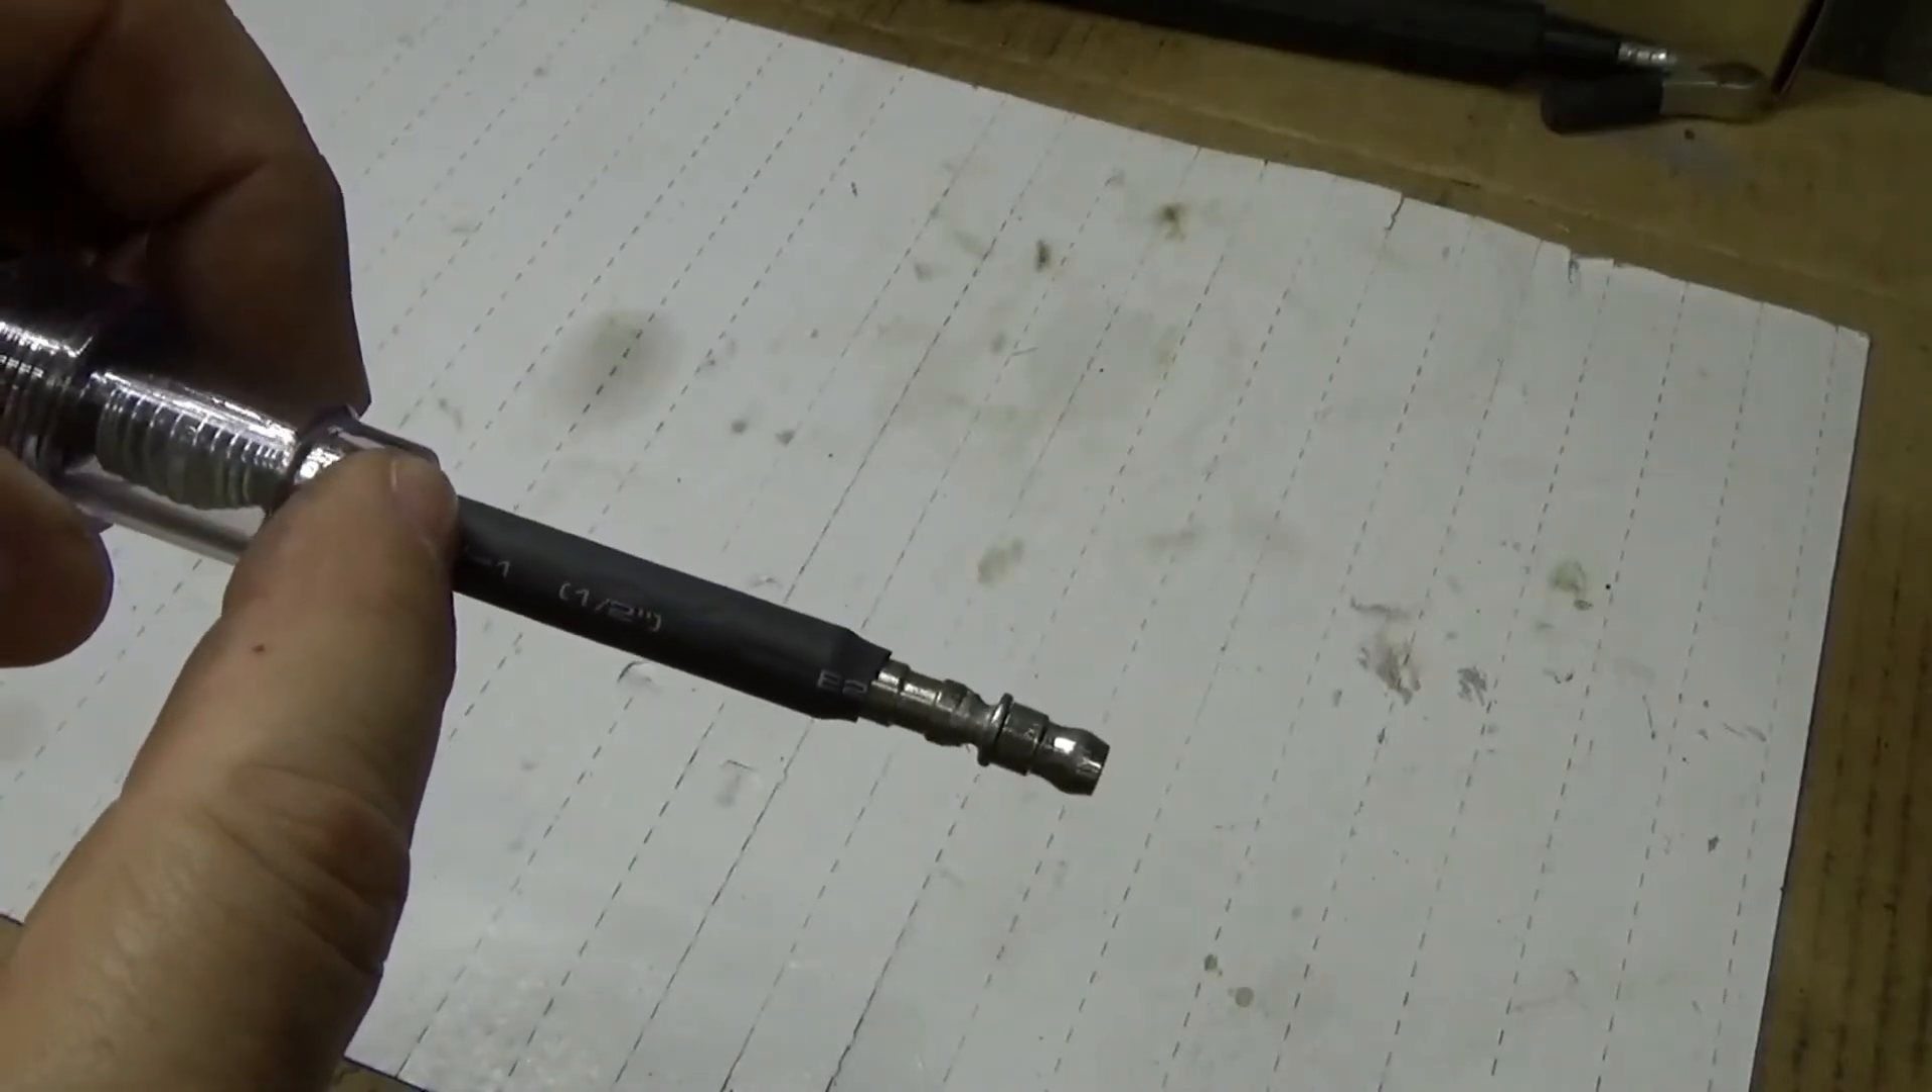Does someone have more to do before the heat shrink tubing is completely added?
No.